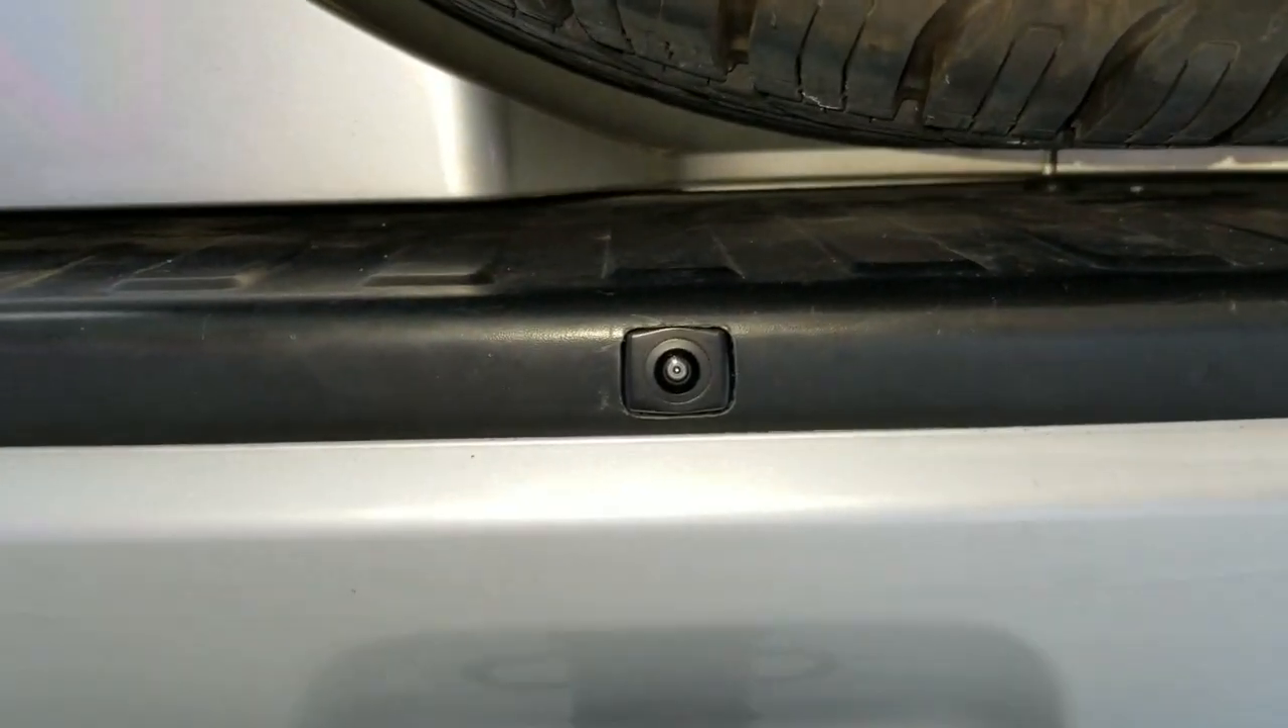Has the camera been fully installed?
Yes.